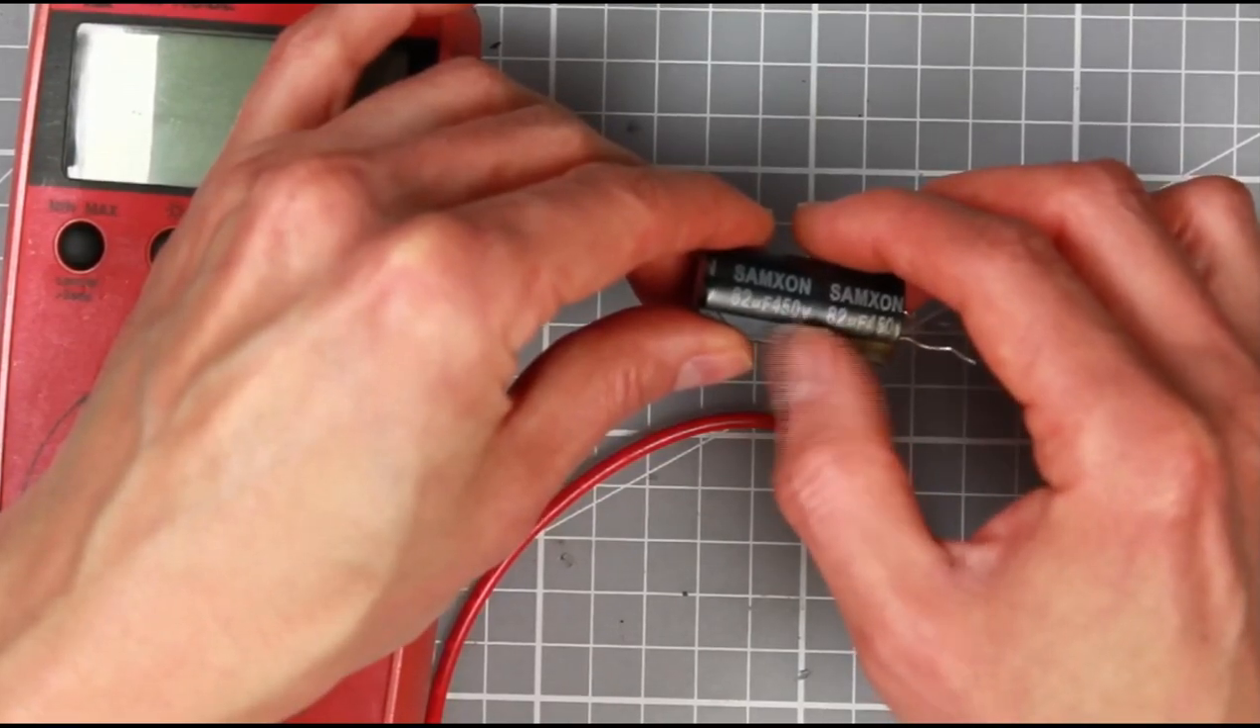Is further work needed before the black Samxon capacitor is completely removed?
No.